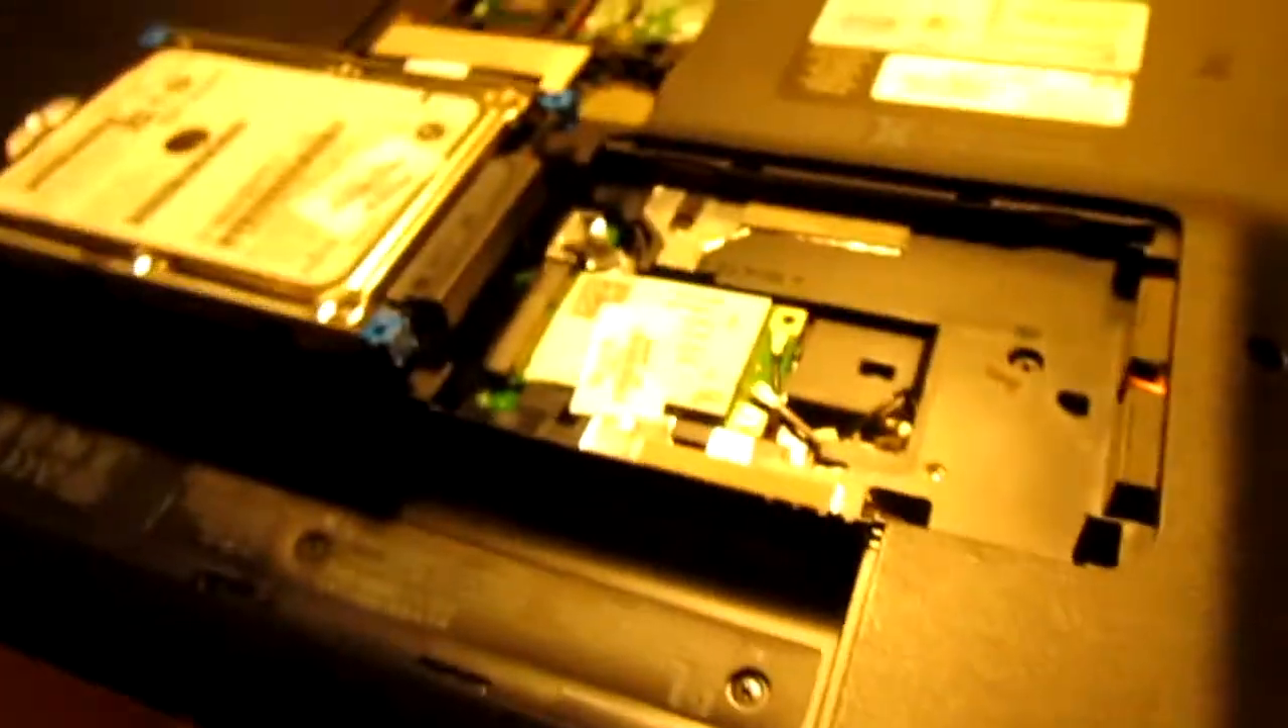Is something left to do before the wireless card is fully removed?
Yes.